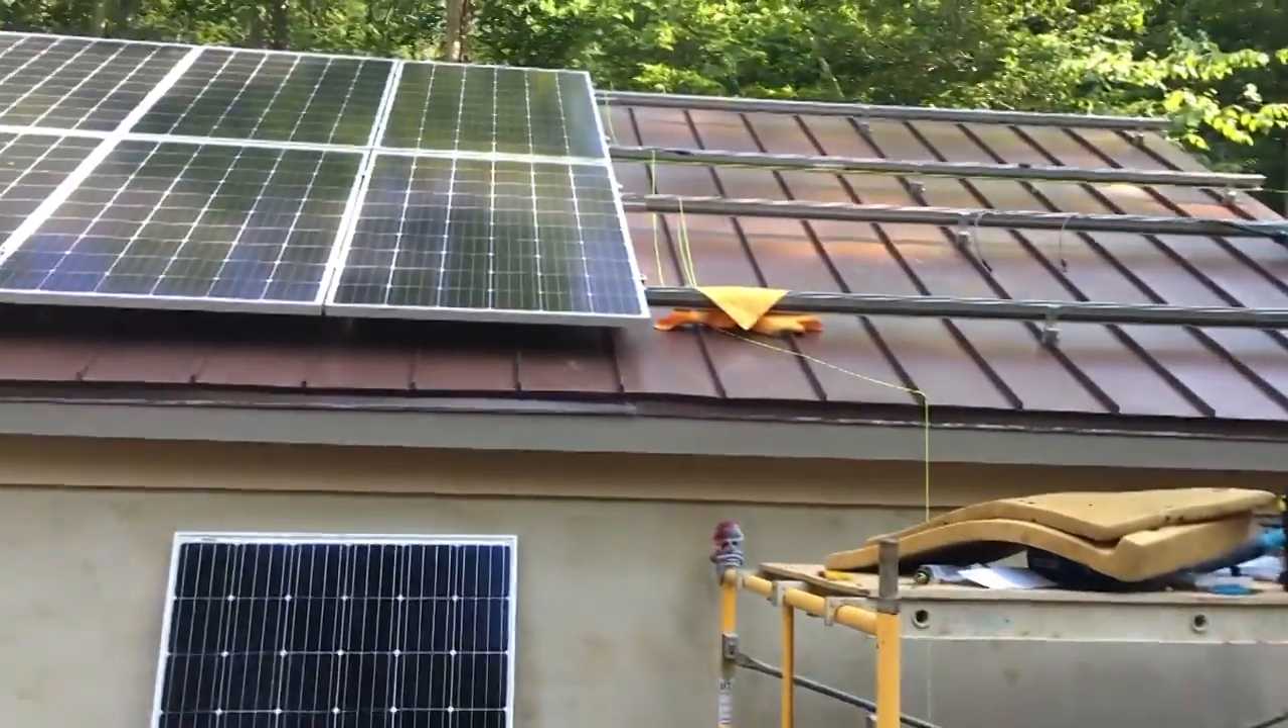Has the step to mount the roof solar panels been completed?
No.